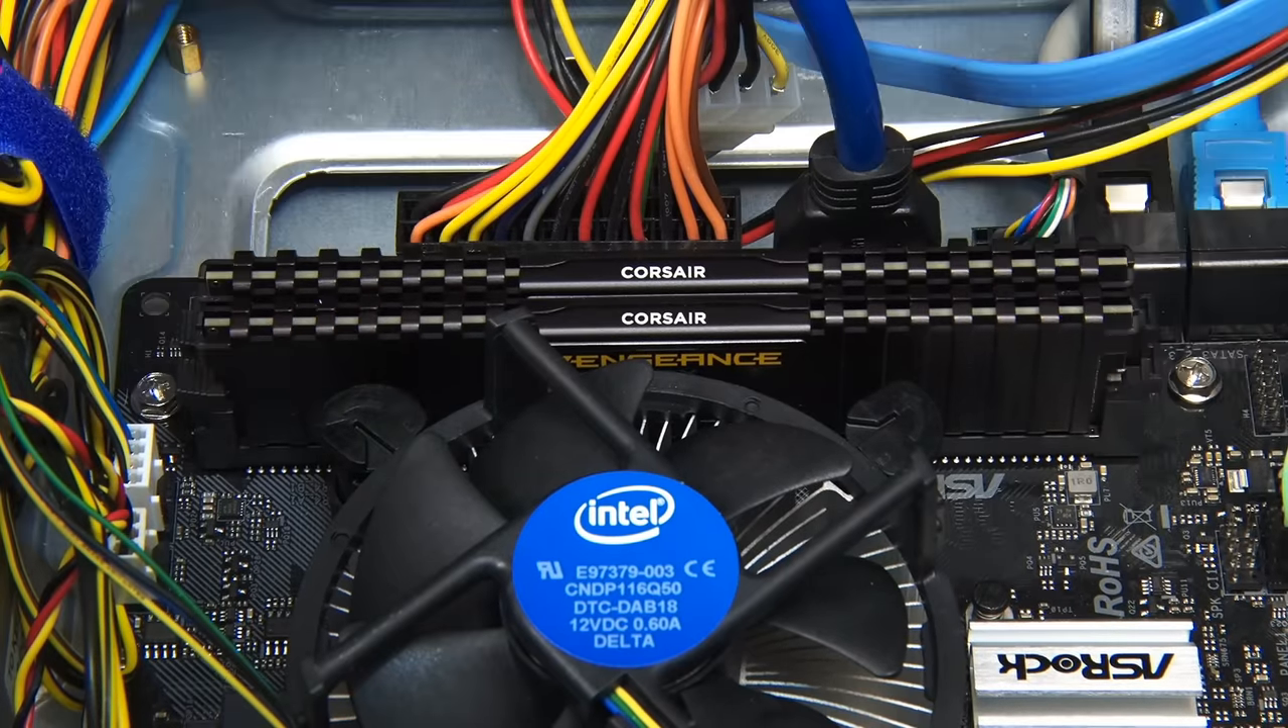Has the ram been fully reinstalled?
Yes.